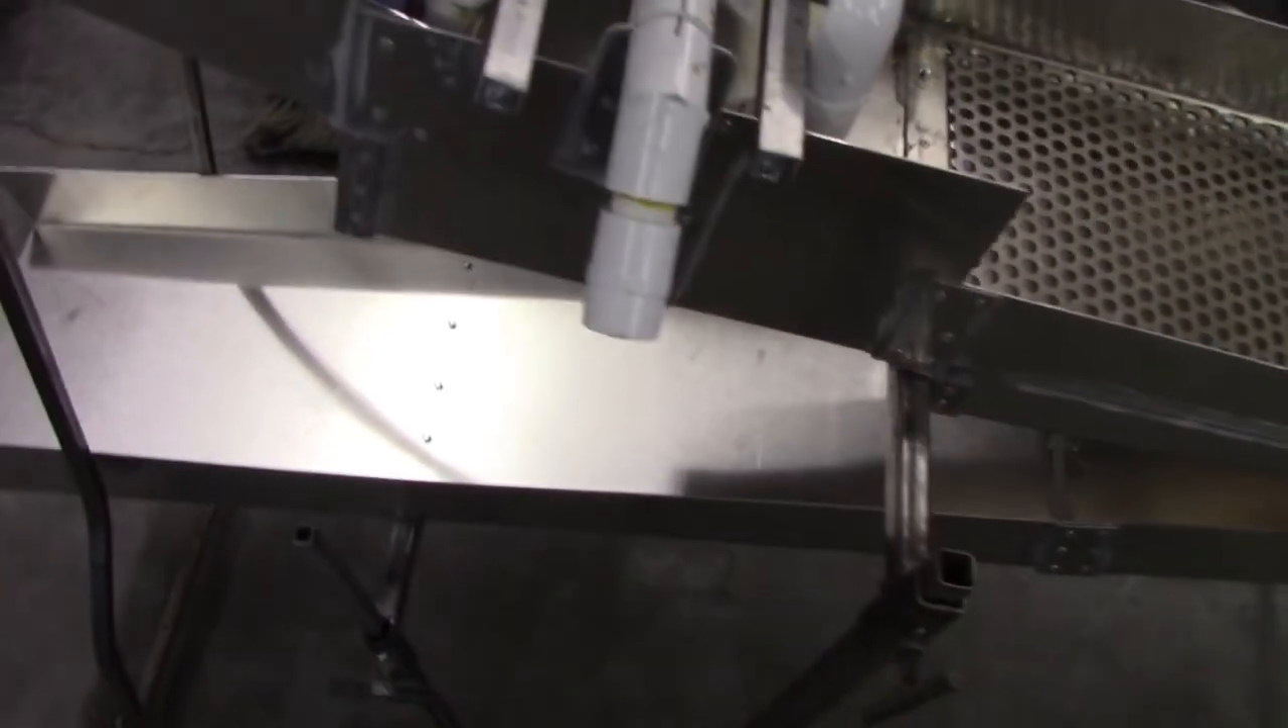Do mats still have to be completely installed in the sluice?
Yes.